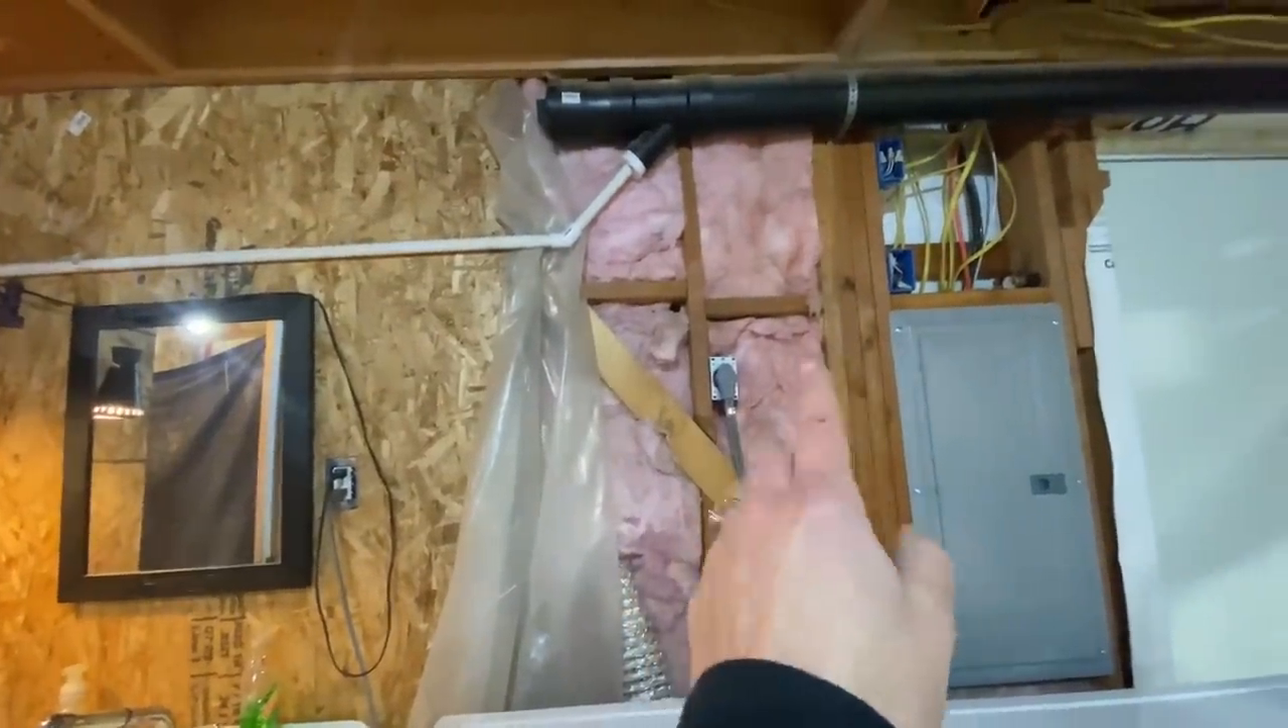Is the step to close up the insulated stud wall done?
No.